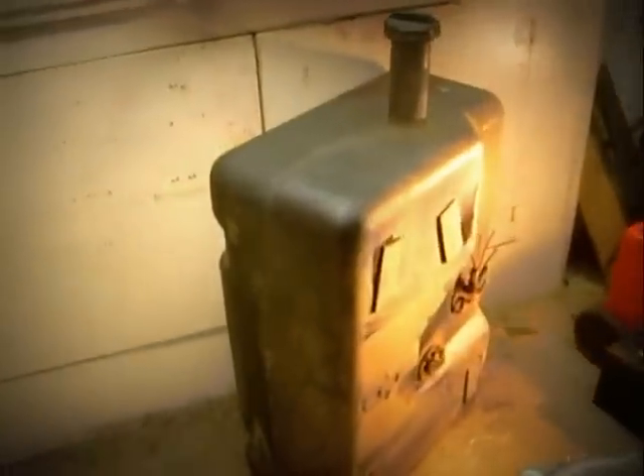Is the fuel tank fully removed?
Yes.